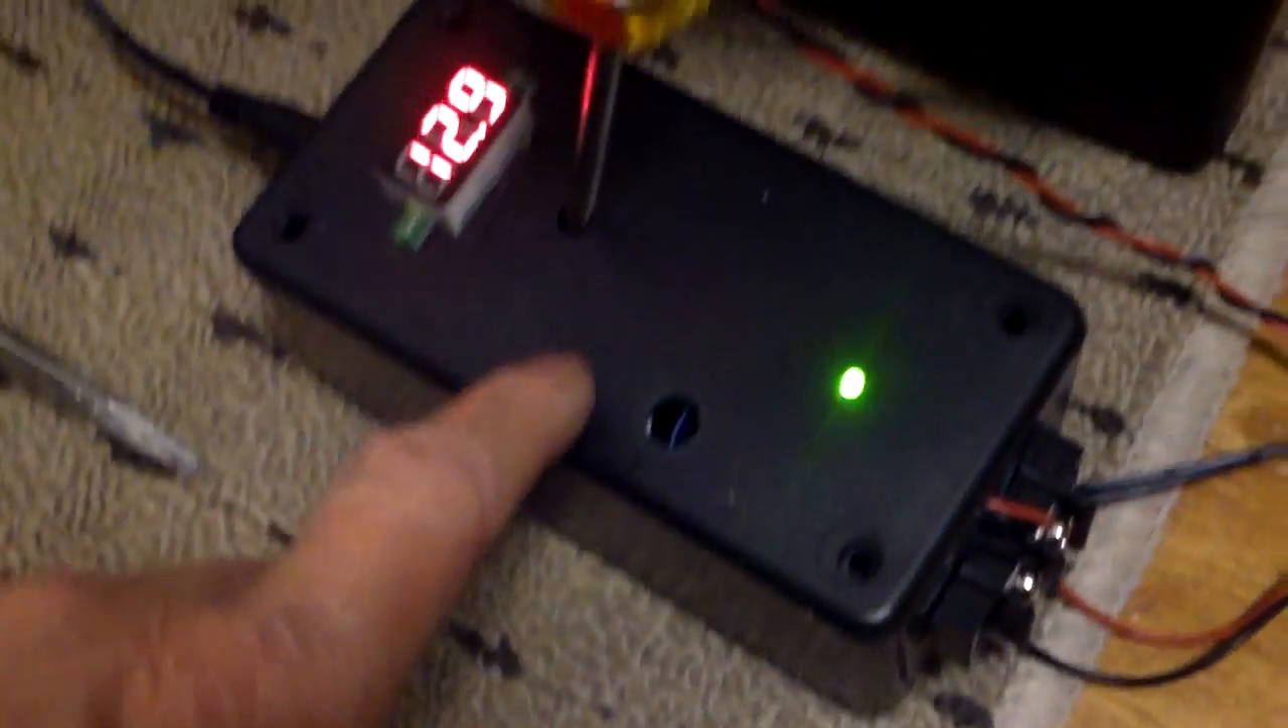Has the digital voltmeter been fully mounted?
Yes.